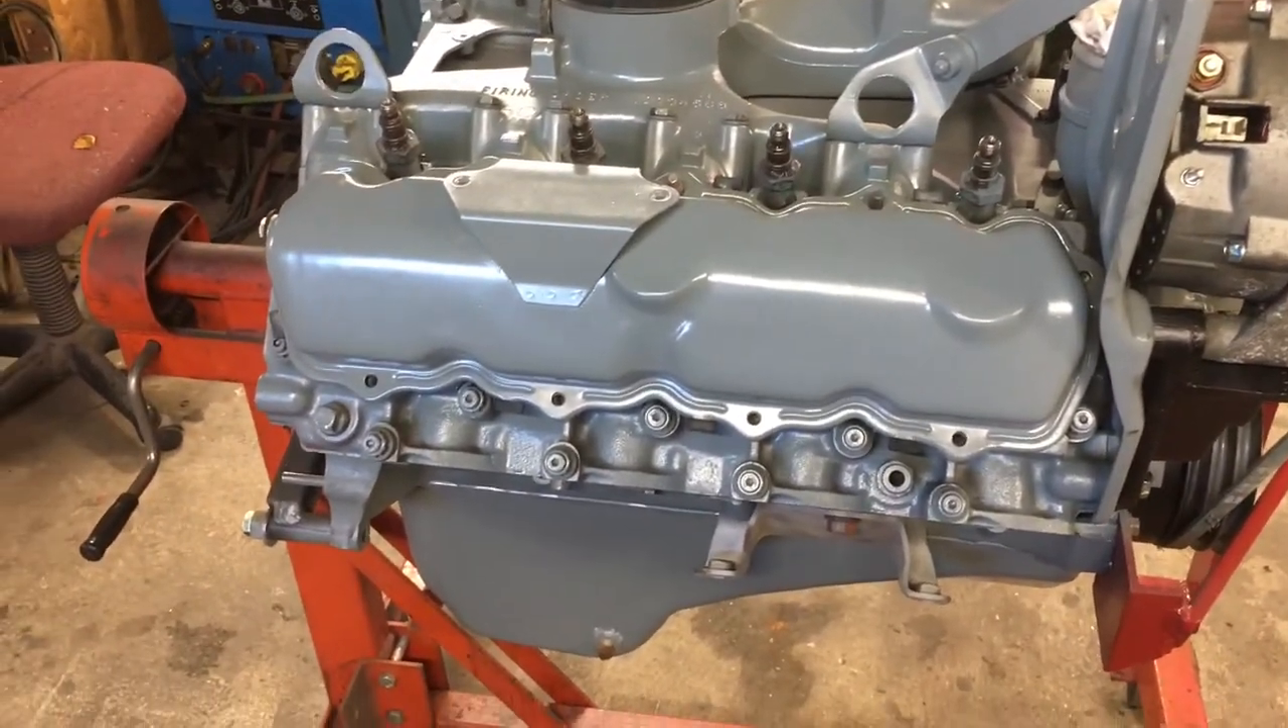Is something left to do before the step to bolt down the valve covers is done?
Yes.